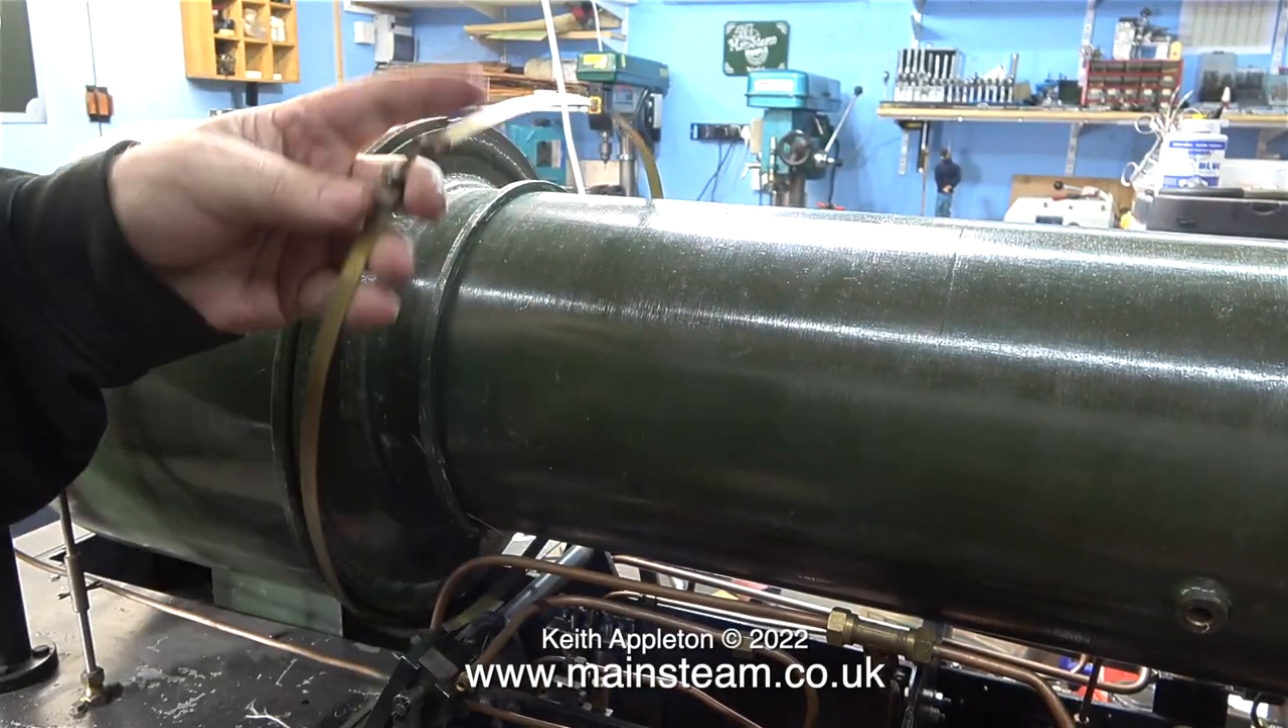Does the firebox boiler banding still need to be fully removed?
Yes.